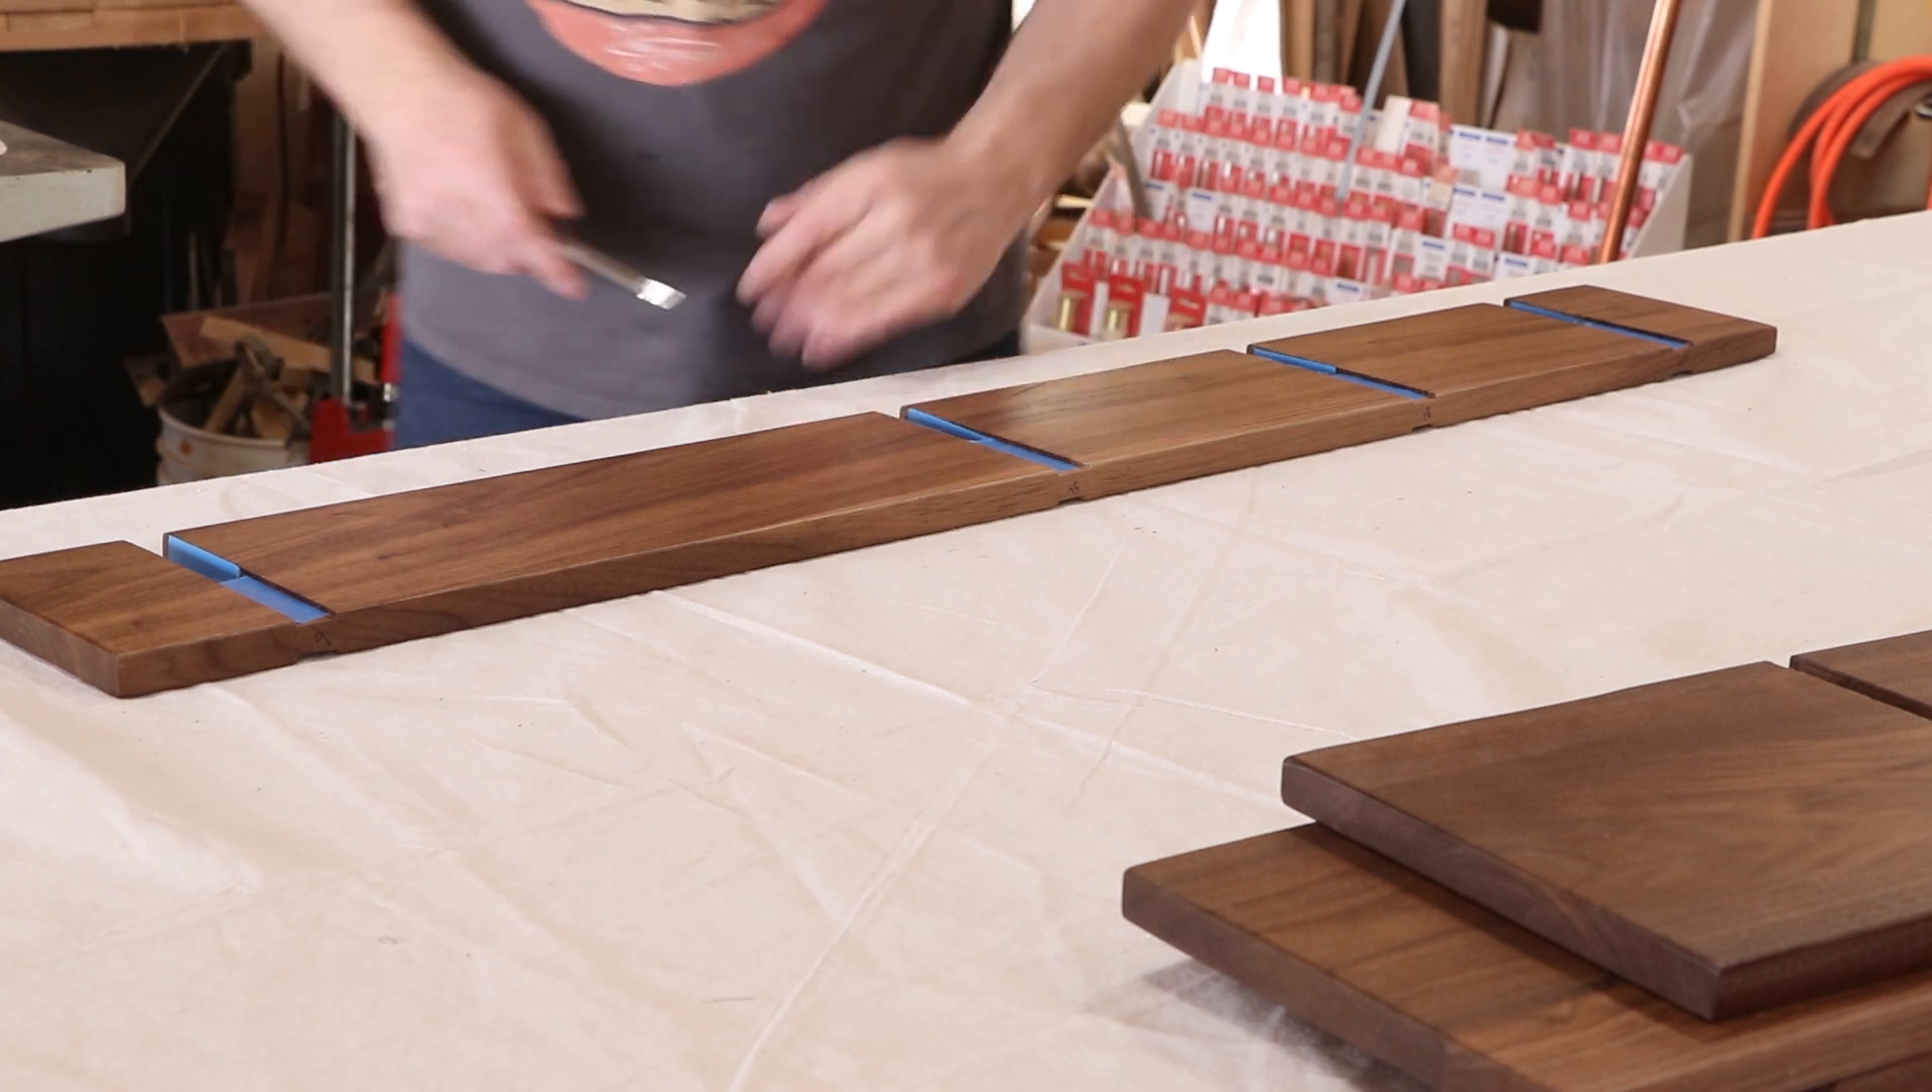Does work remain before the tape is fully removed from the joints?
Yes.